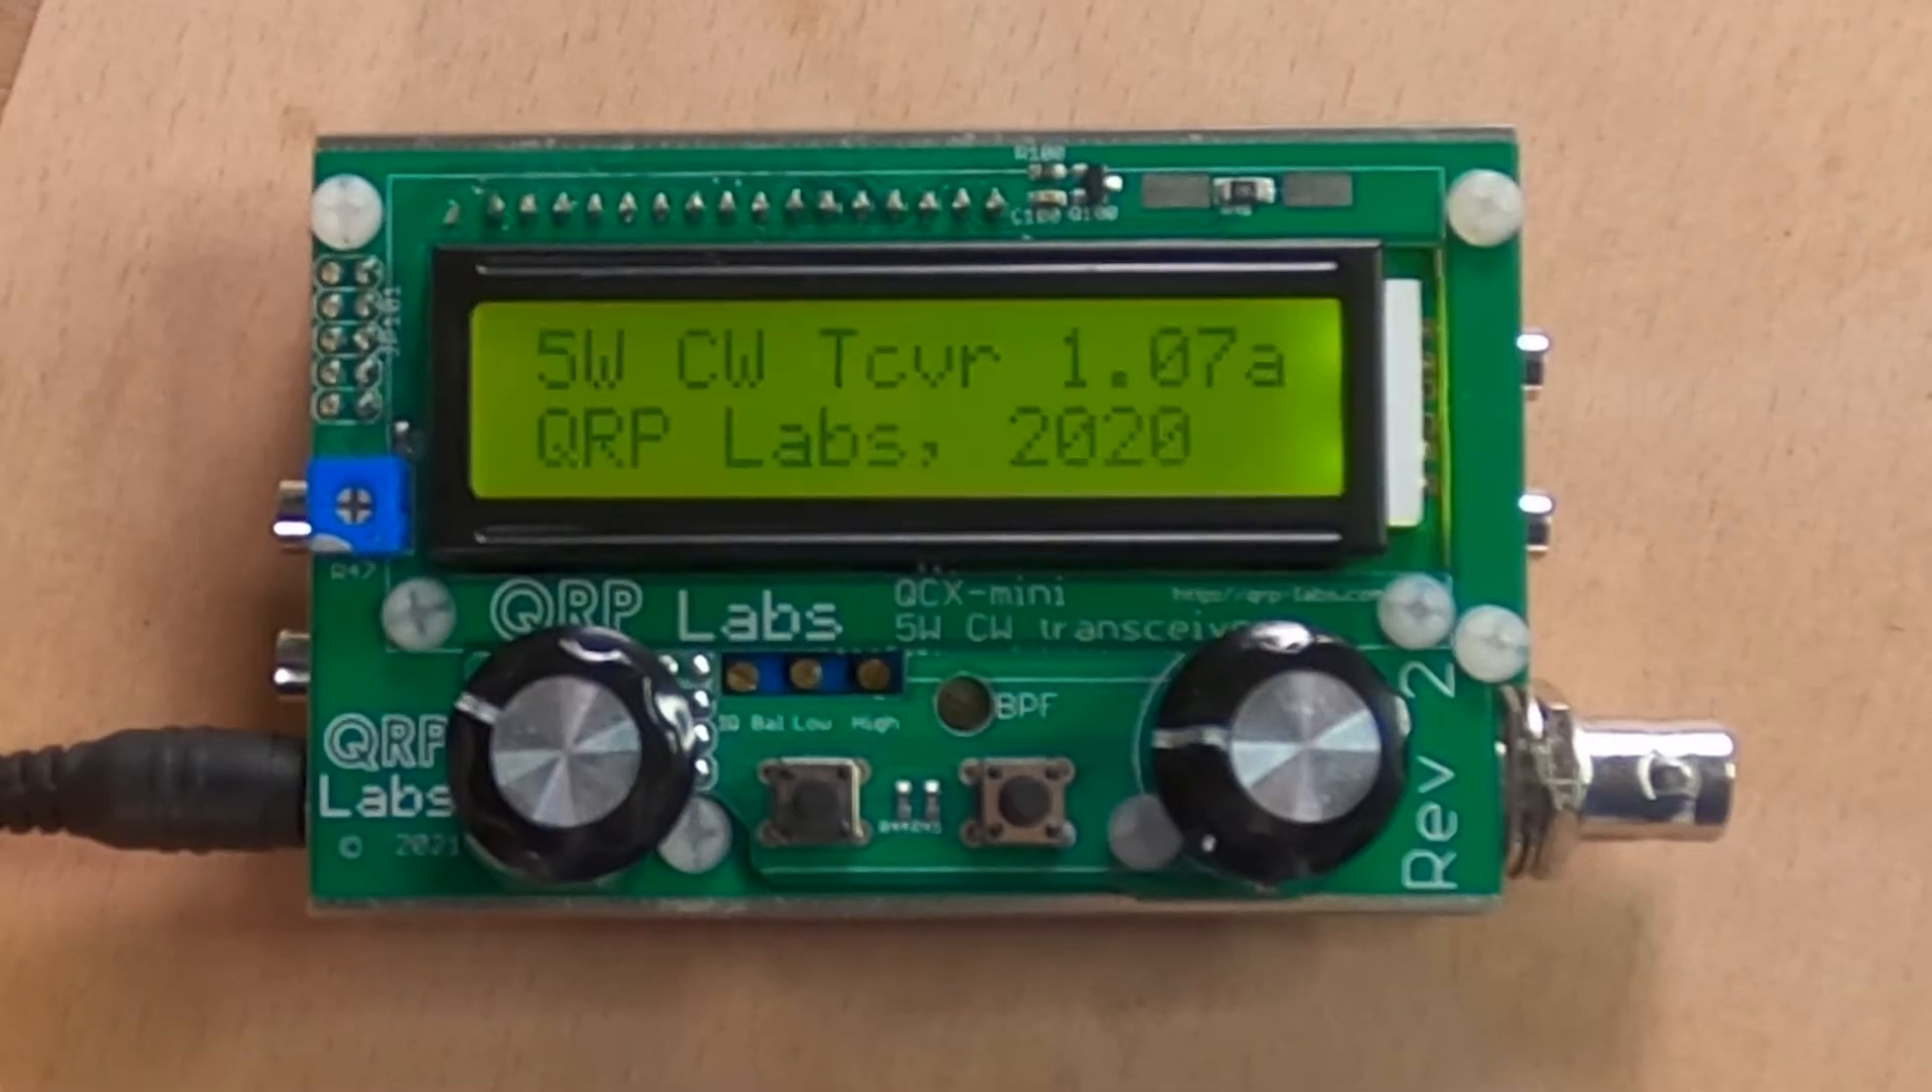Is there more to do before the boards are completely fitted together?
No.